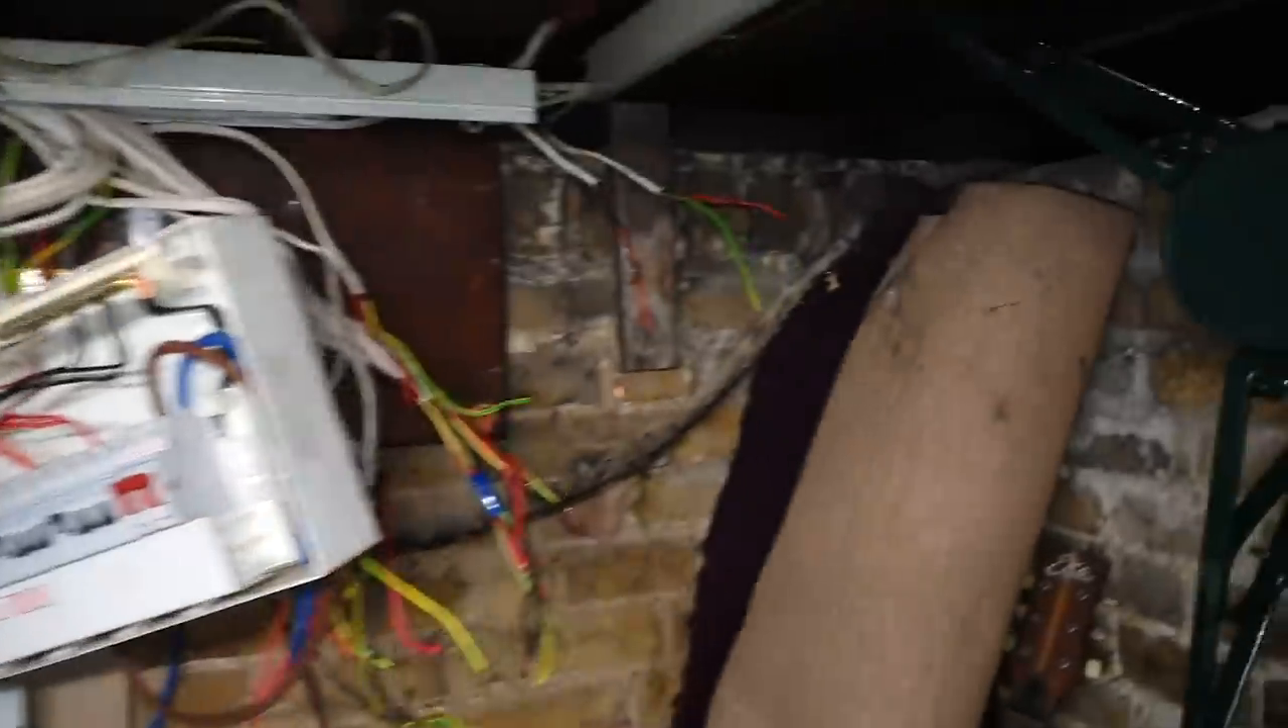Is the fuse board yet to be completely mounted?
Yes.